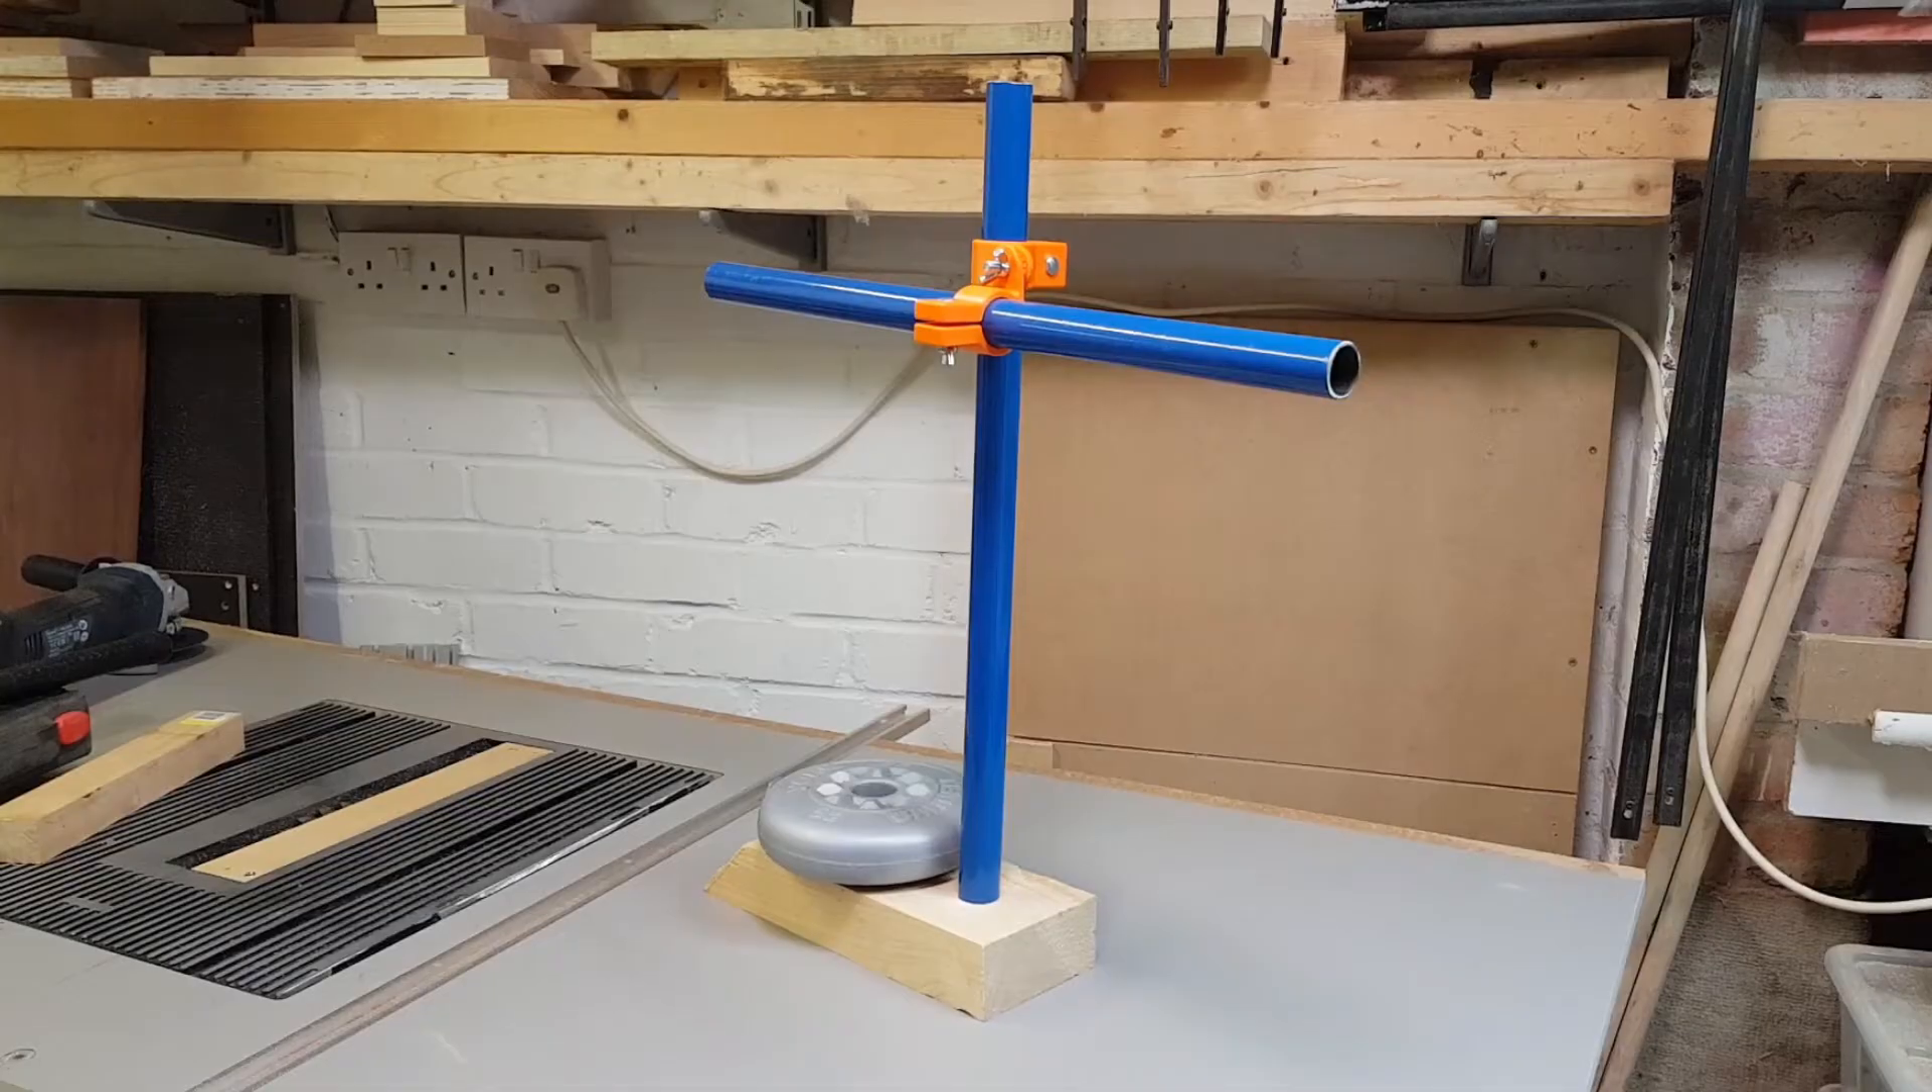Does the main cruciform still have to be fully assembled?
No.